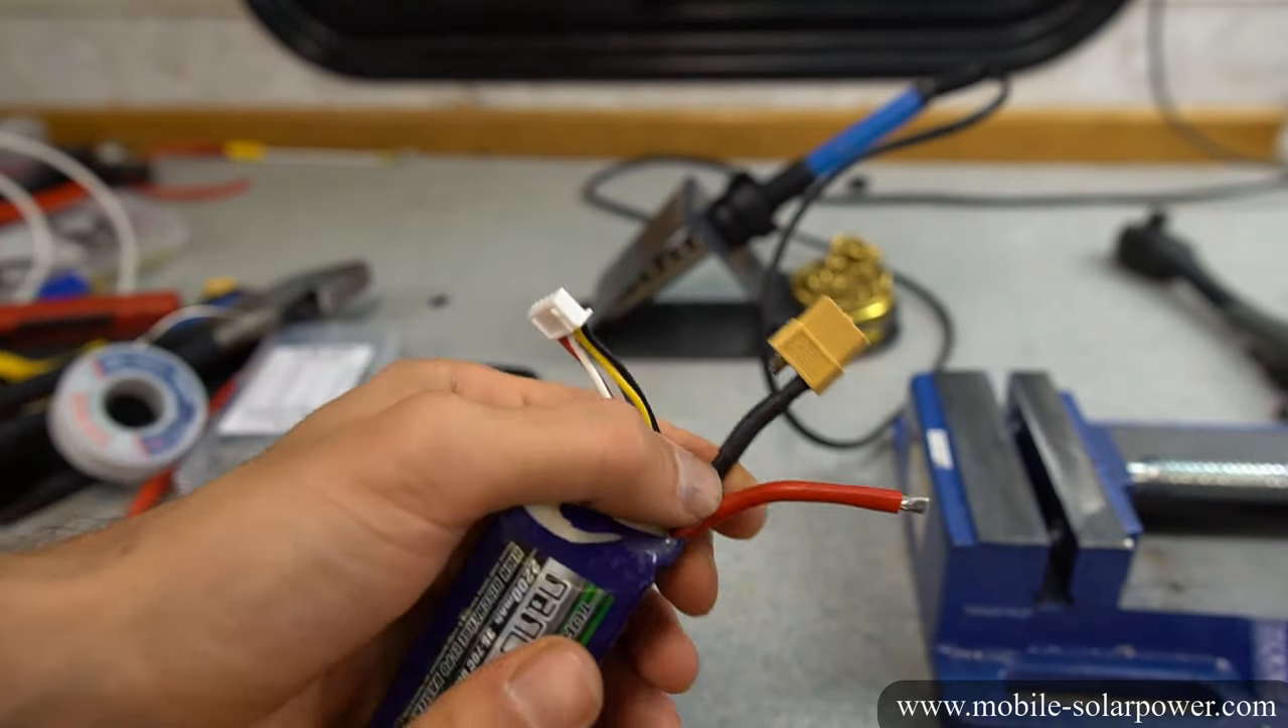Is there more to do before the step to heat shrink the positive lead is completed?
Yes.